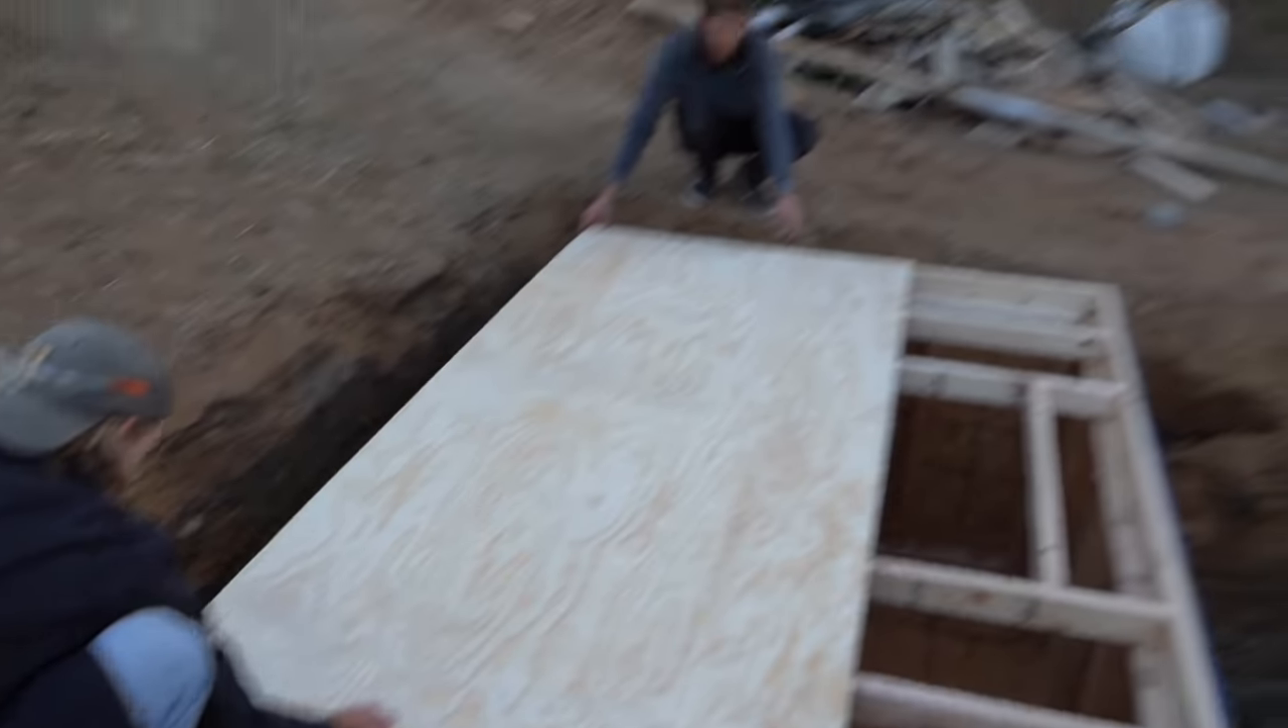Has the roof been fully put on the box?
No.